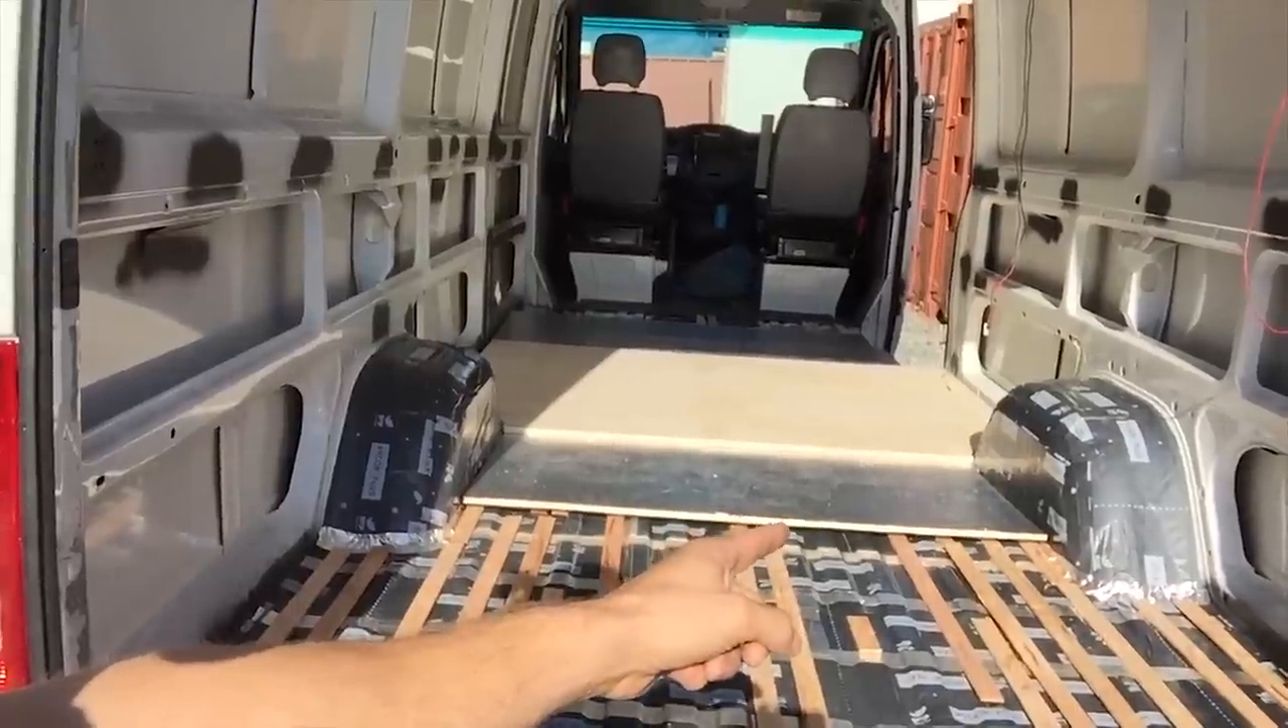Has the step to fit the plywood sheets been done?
No.